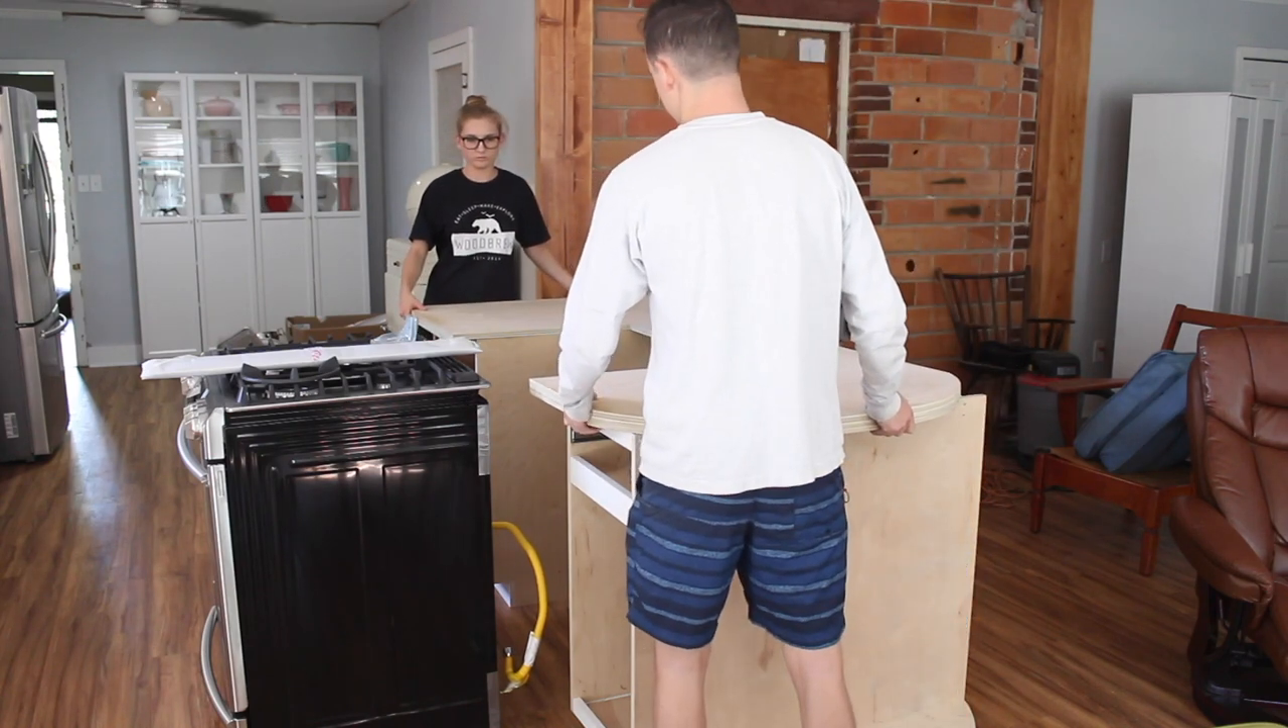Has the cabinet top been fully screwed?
No.